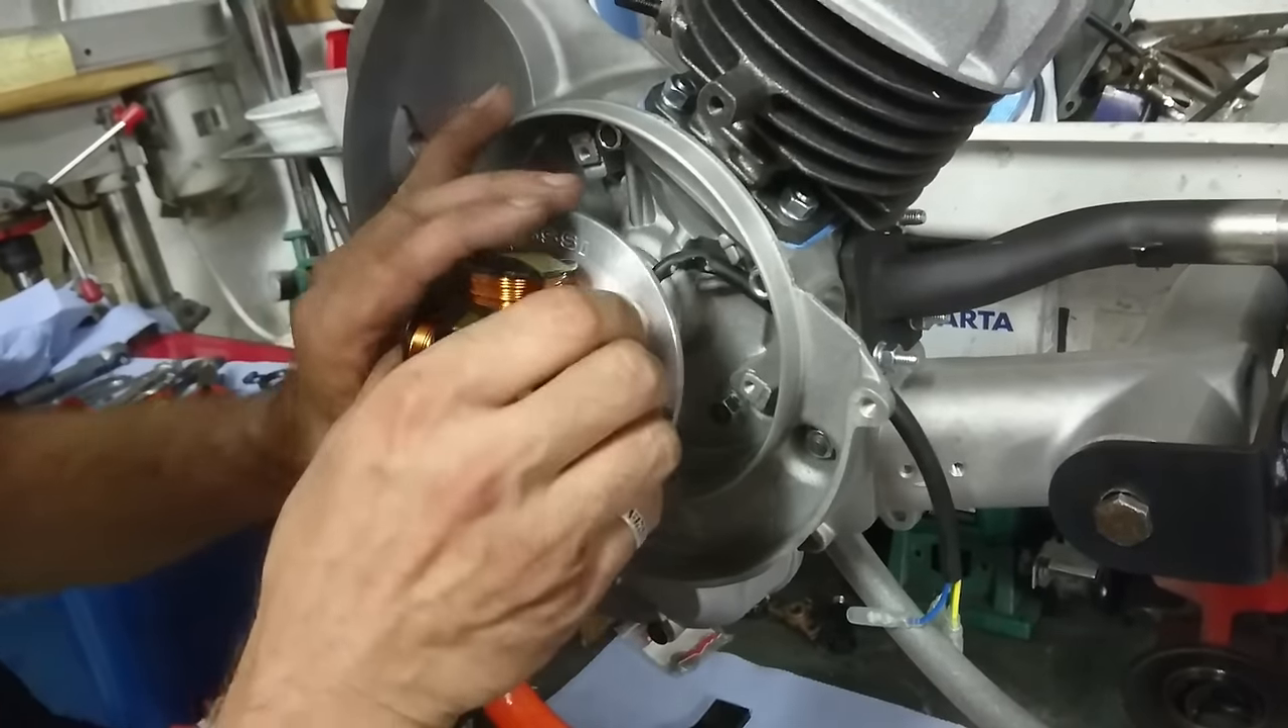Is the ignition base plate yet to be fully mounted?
Yes.